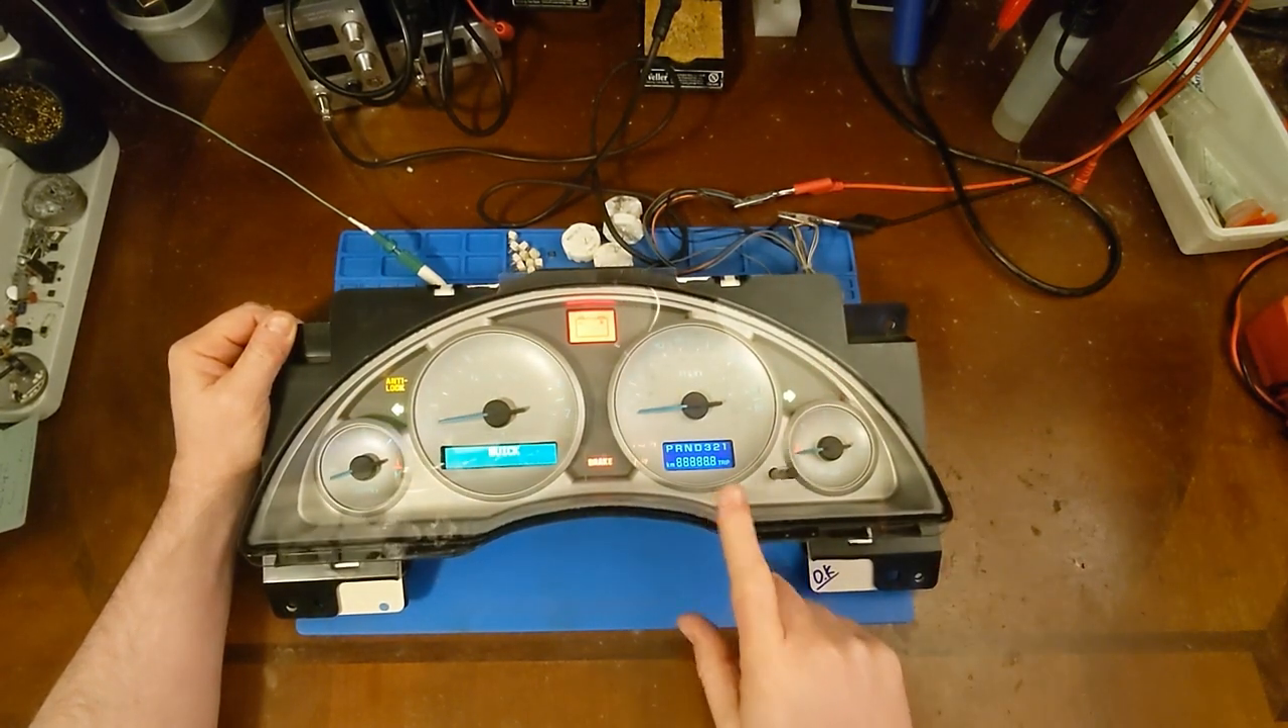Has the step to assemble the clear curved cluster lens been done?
Yes.